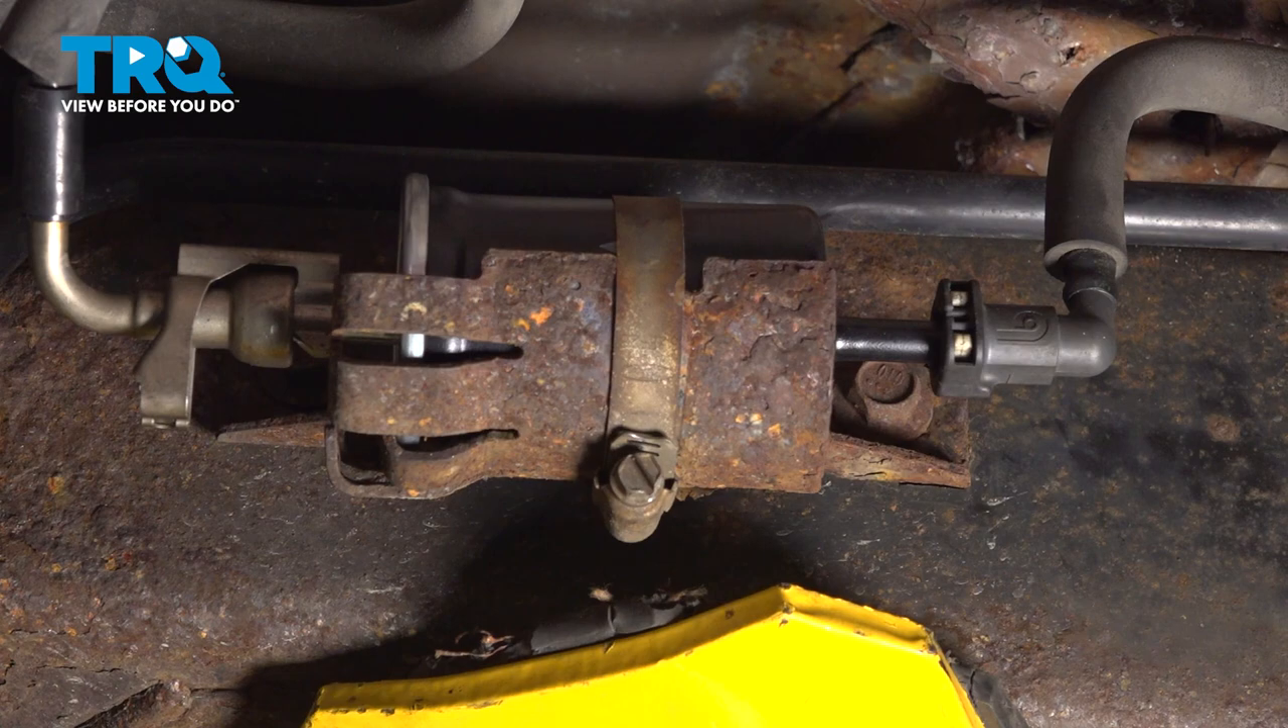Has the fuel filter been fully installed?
Yes.